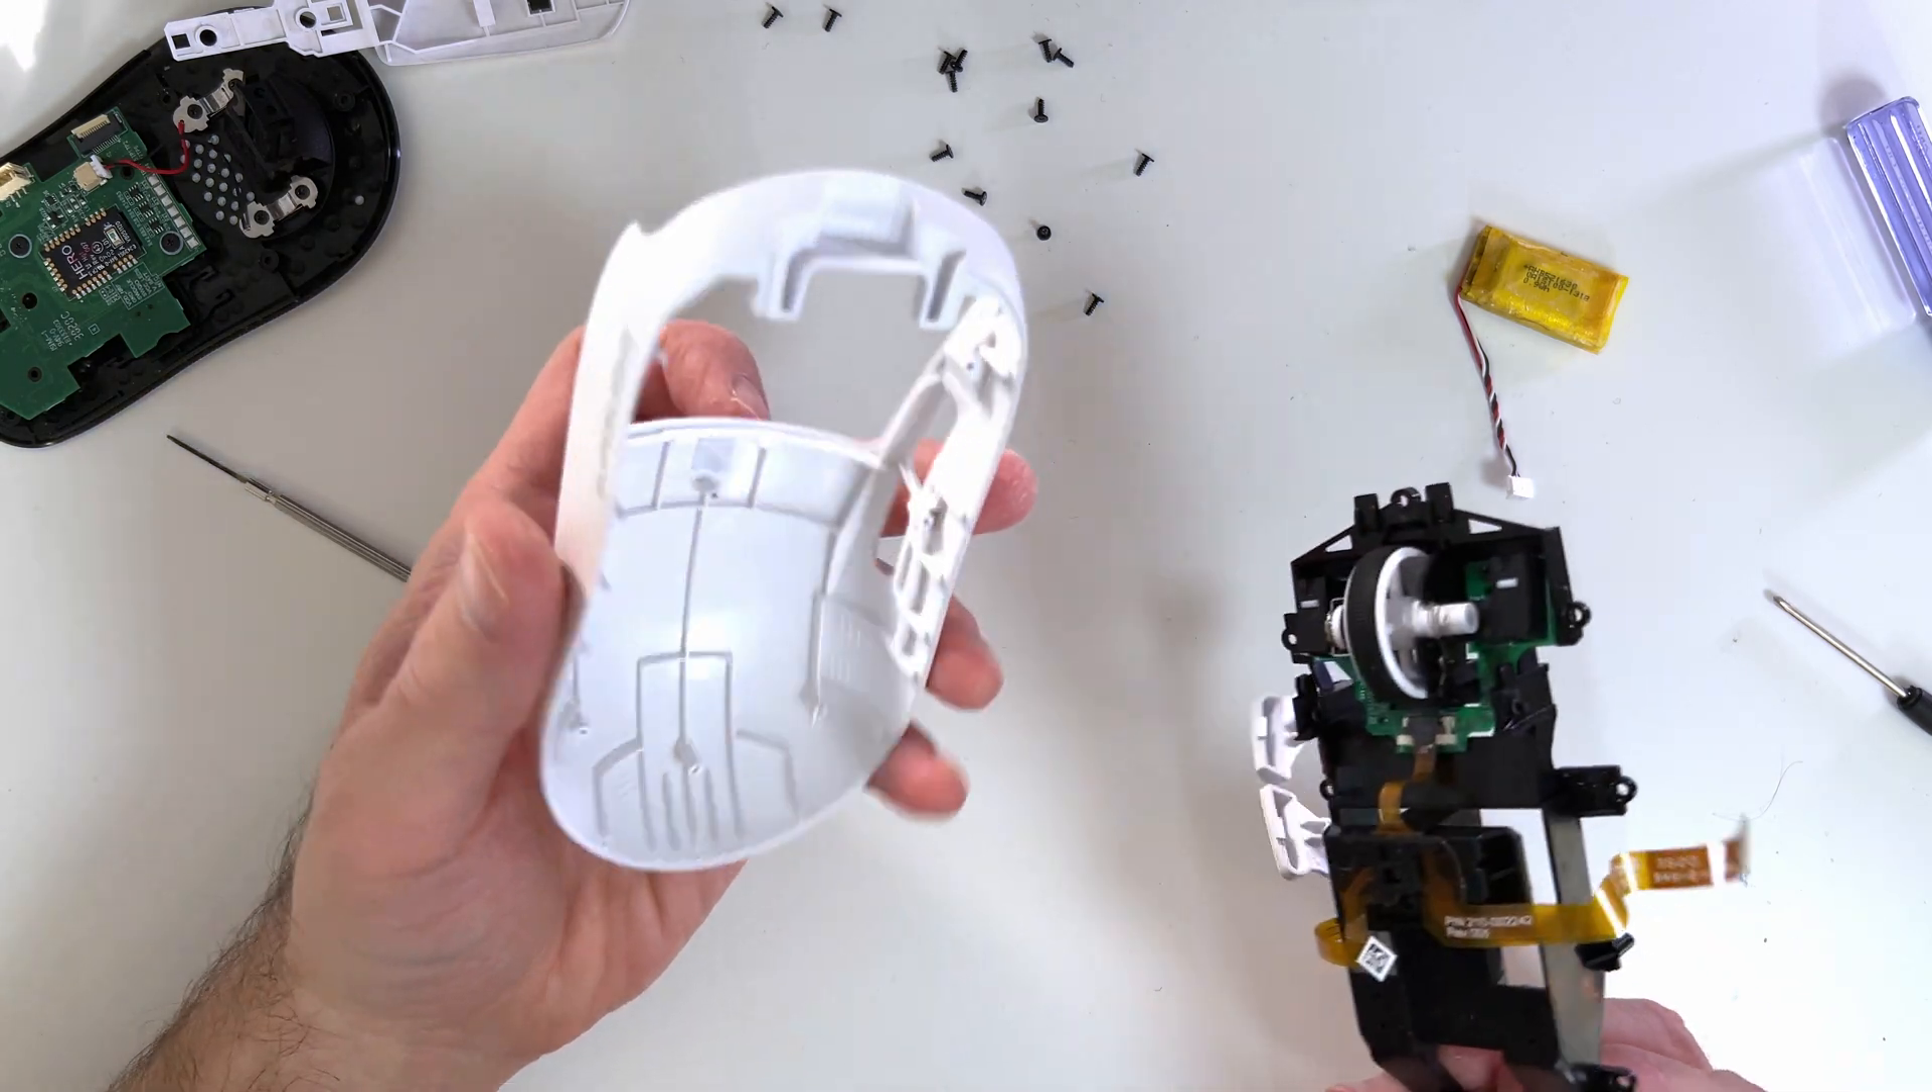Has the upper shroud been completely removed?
Yes.